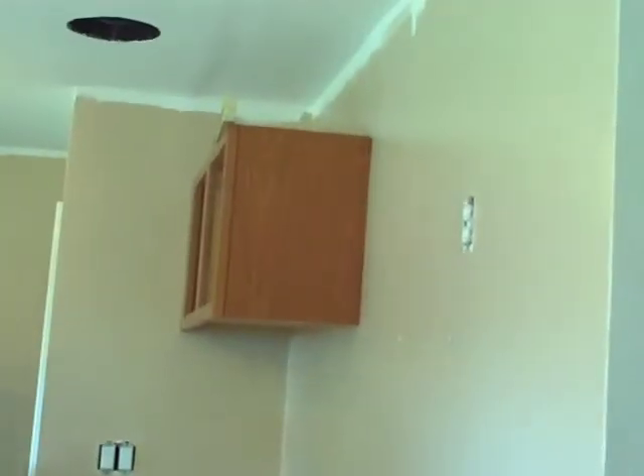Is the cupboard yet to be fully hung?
No.